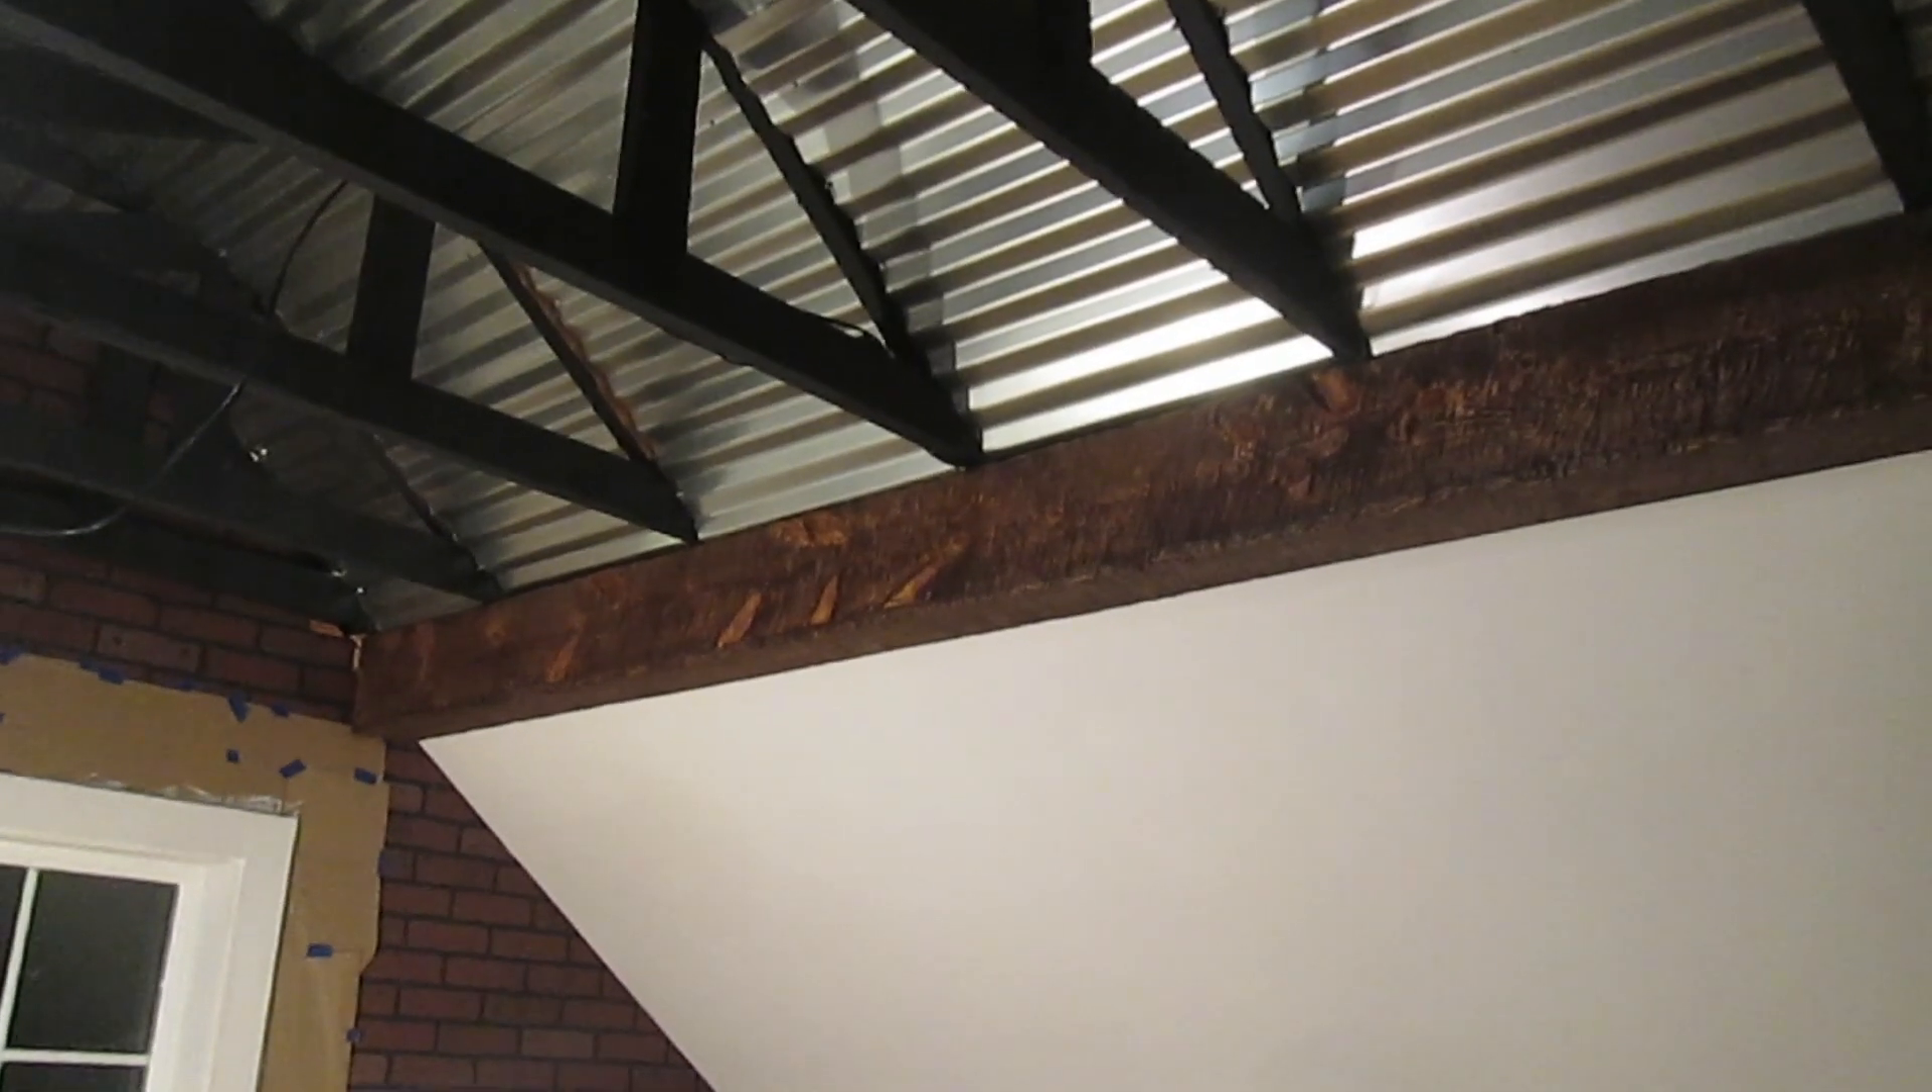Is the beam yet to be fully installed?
No.